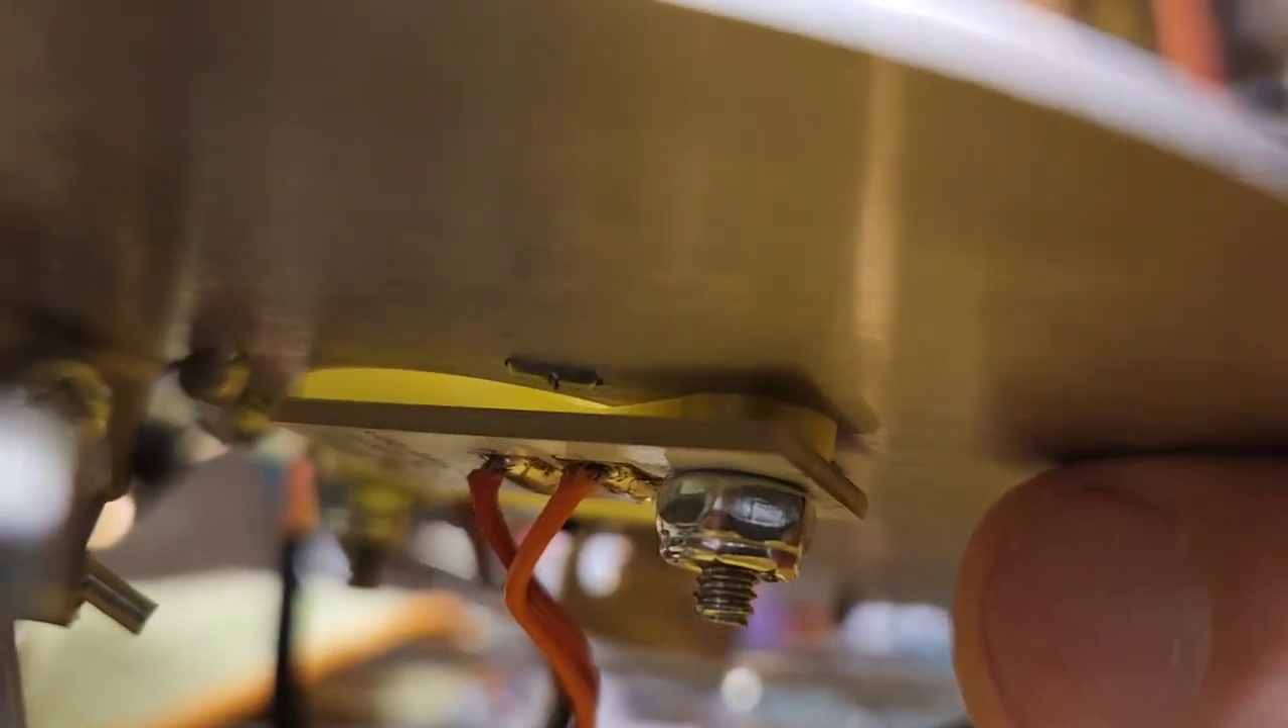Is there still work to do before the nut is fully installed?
No.